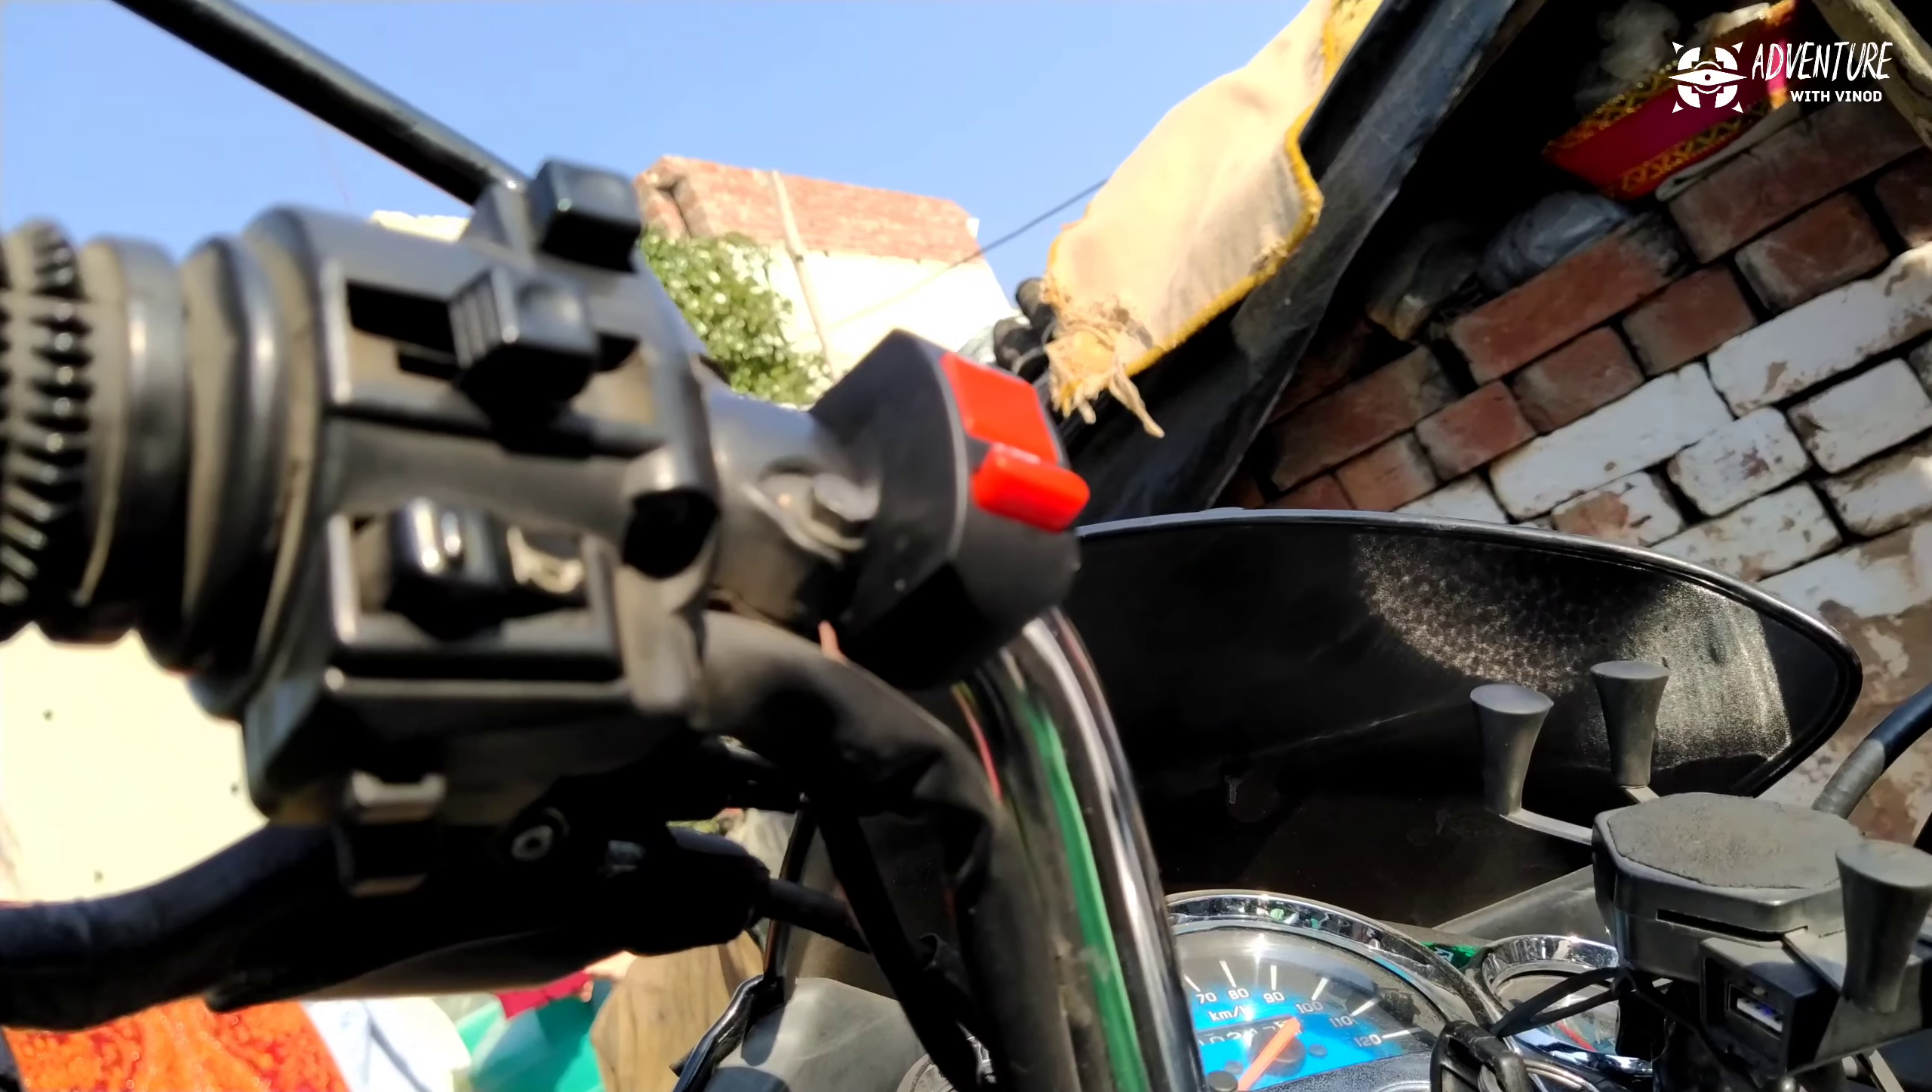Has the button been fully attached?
Yes.